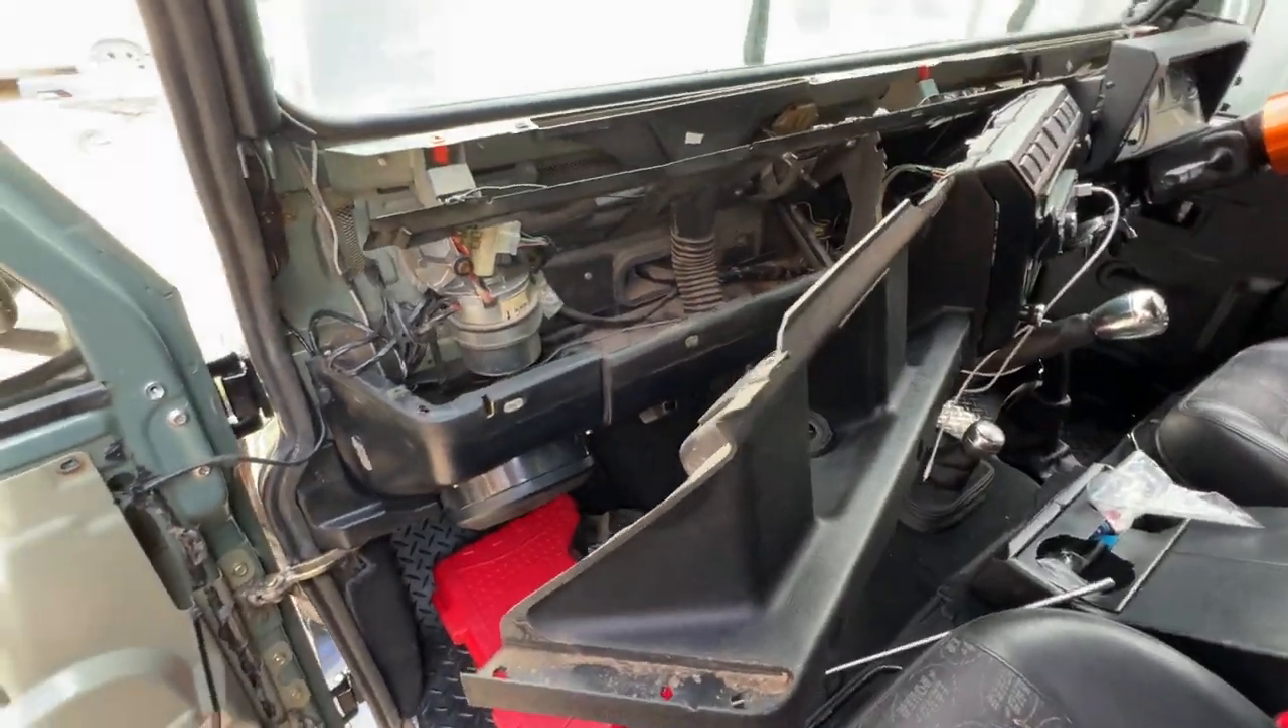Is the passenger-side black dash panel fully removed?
No.